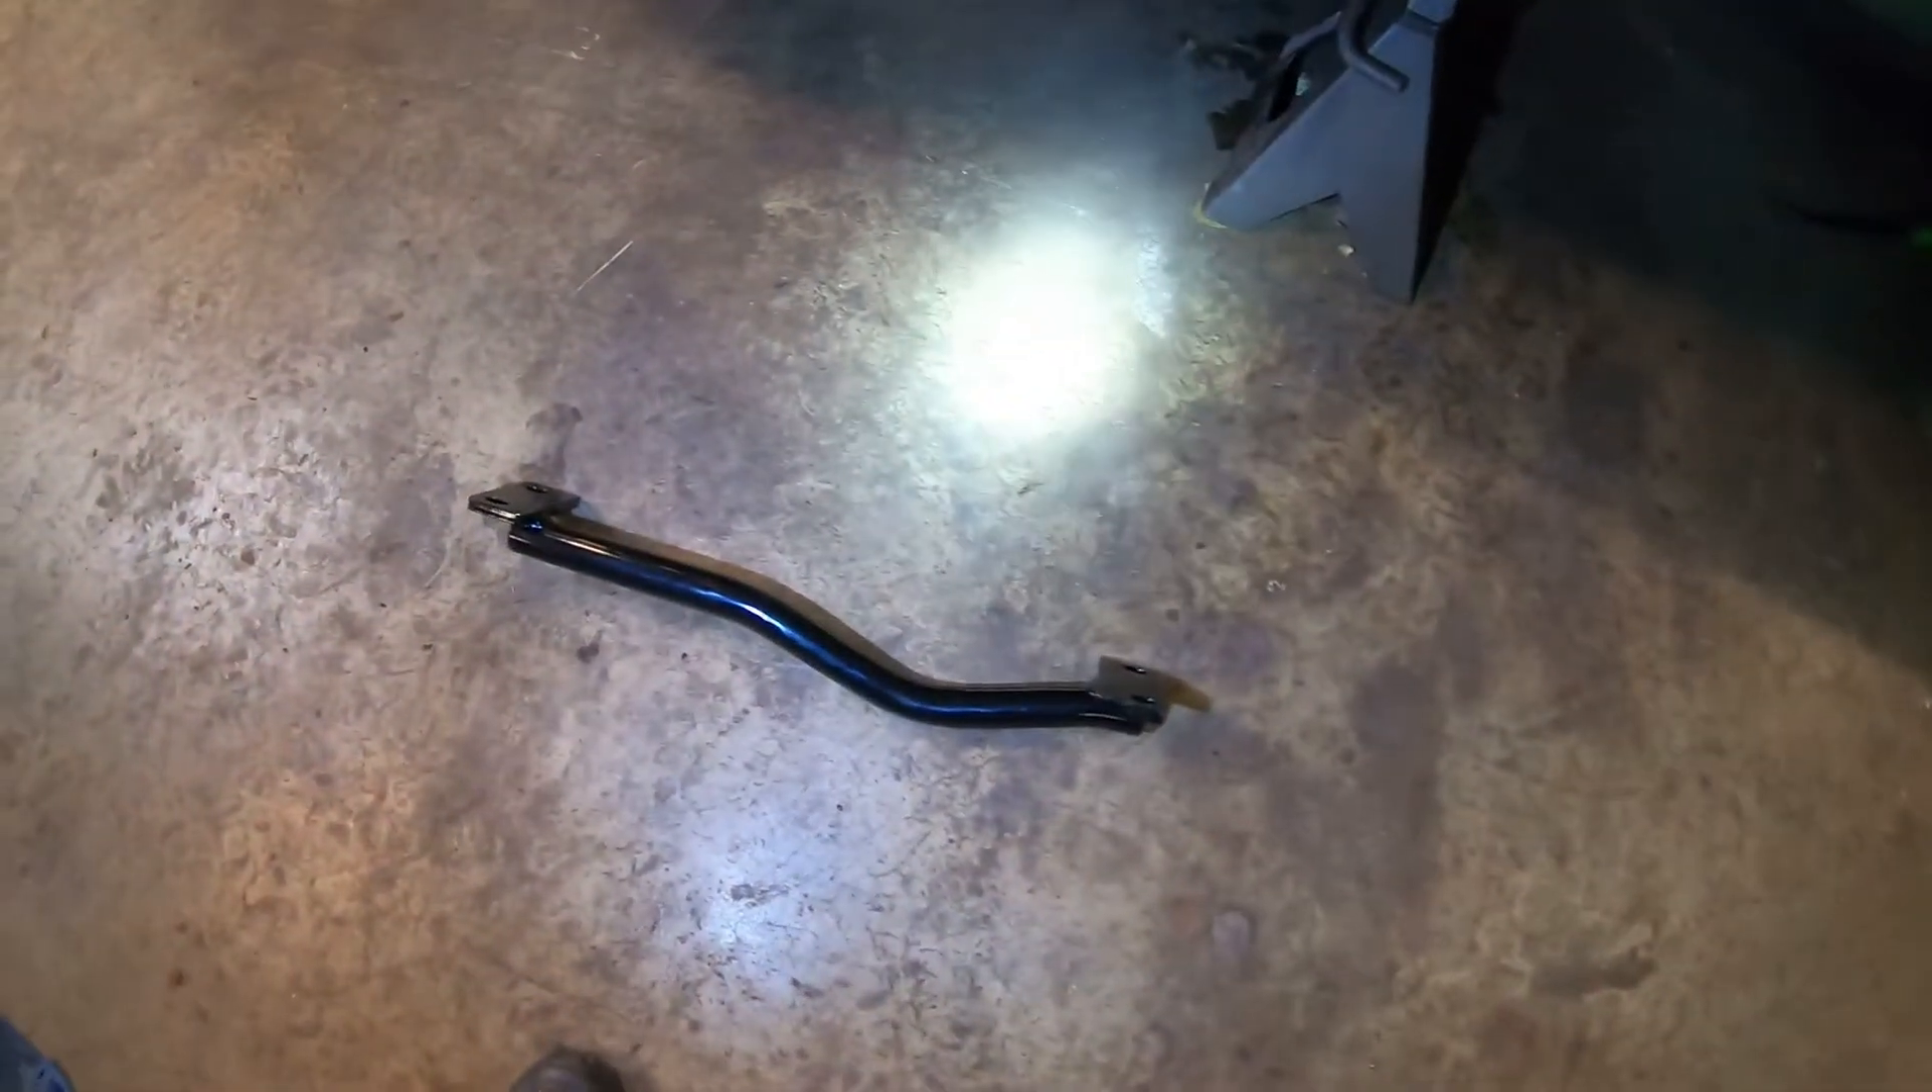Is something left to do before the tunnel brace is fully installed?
Yes.